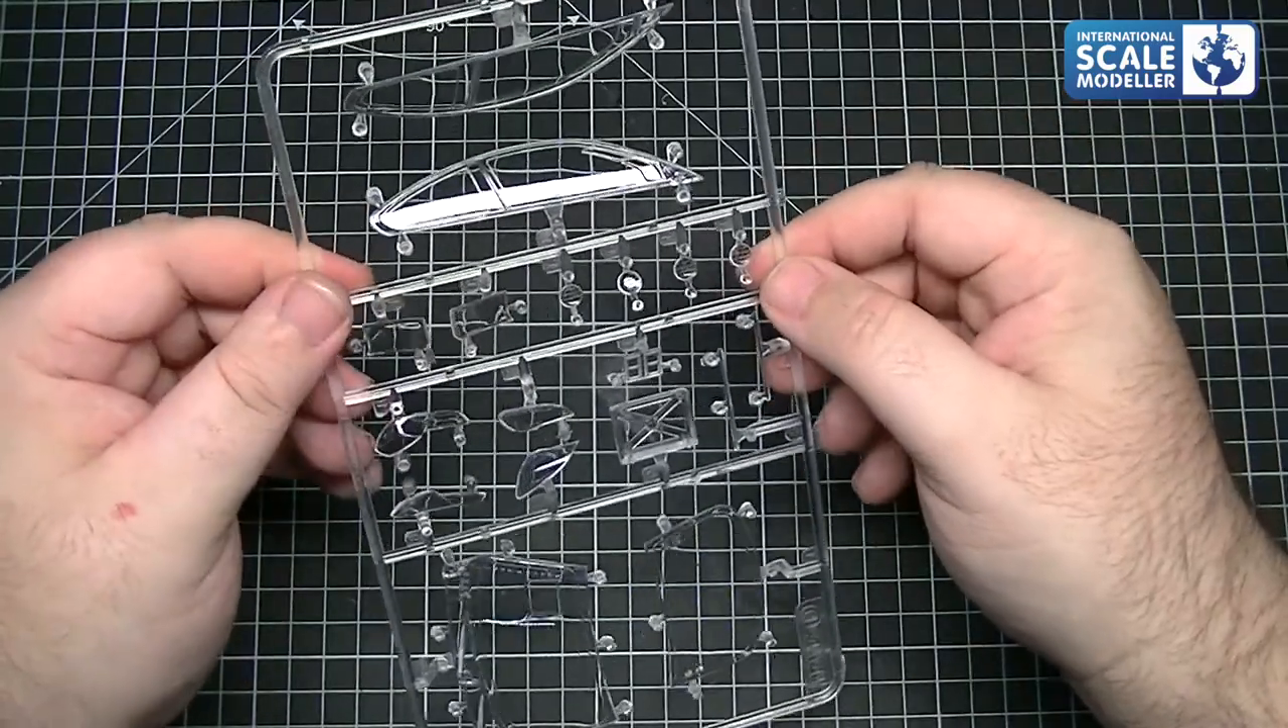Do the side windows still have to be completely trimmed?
Yes.